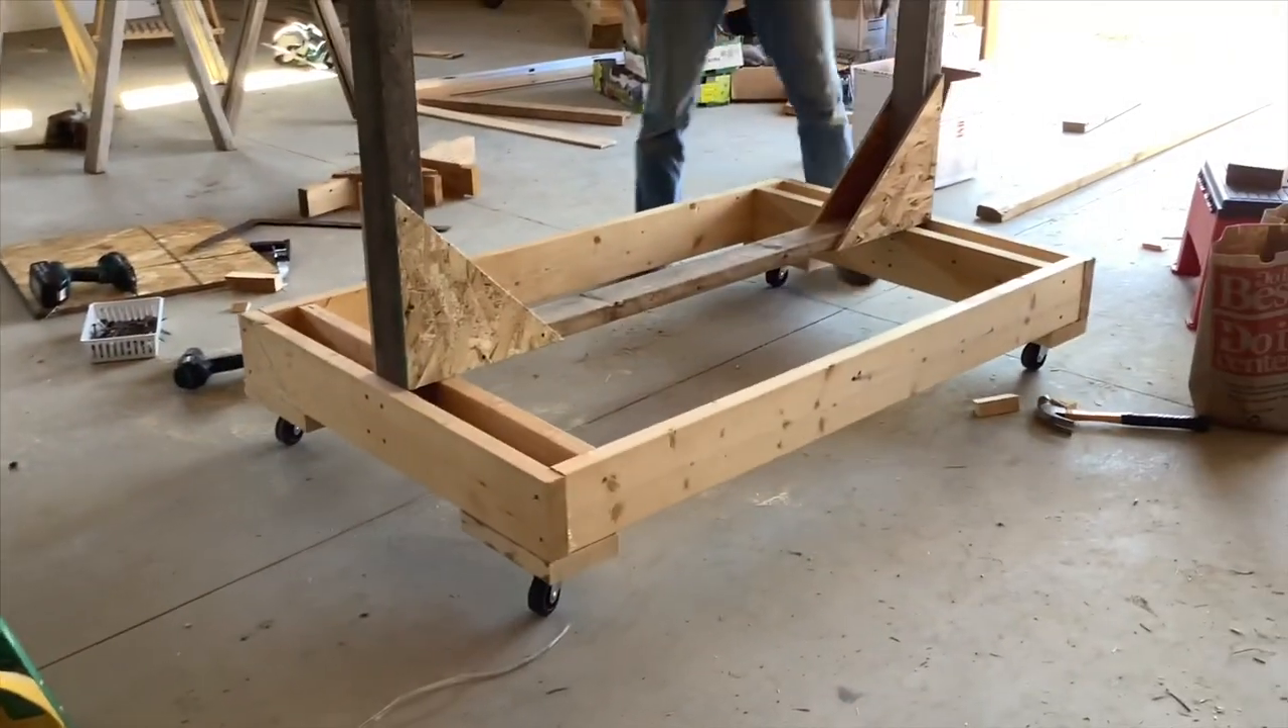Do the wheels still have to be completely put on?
No.